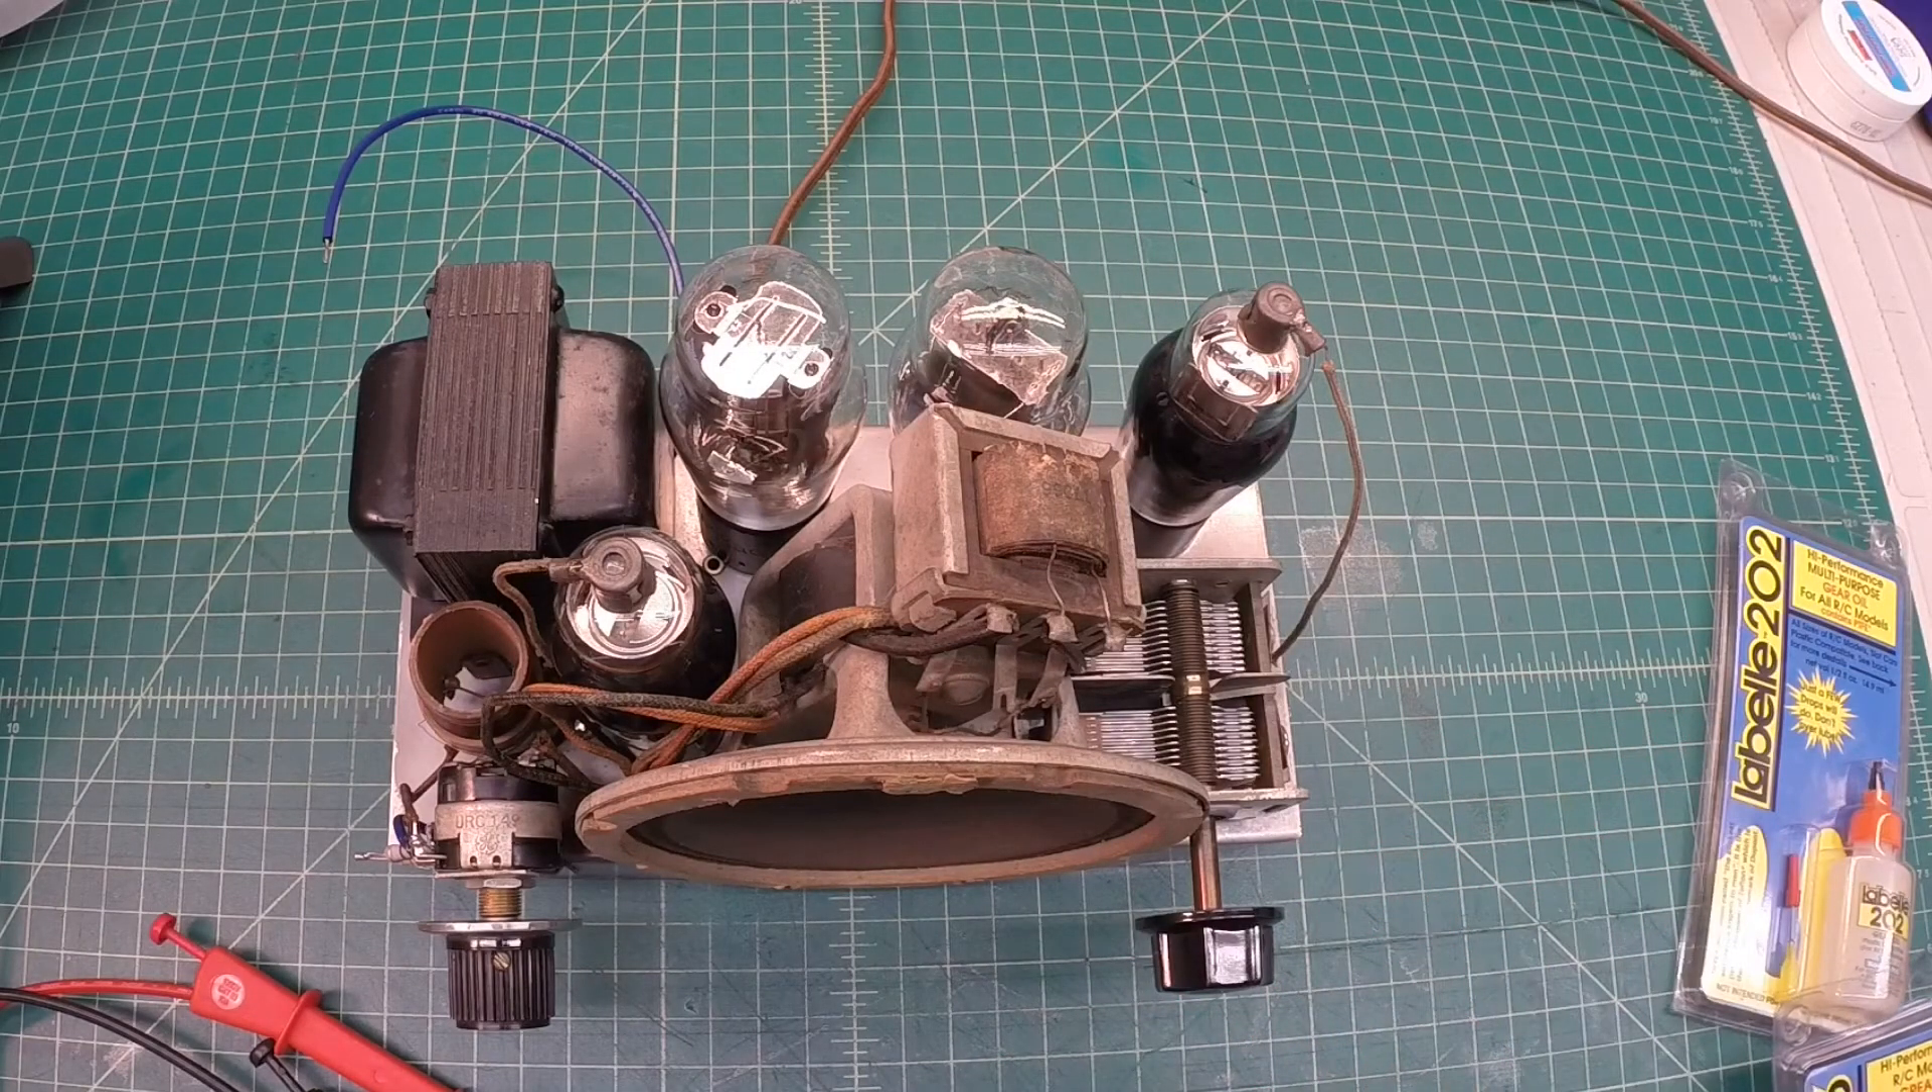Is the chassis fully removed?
Yes.